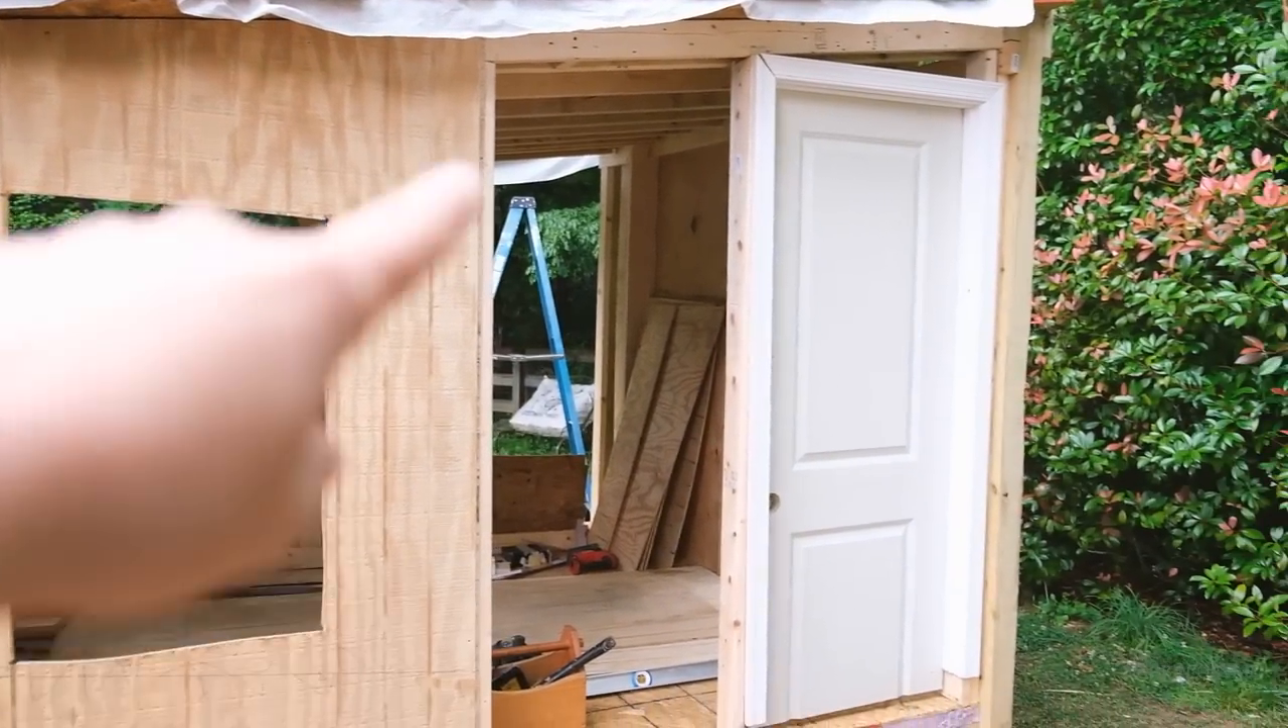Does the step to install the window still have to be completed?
Yes.